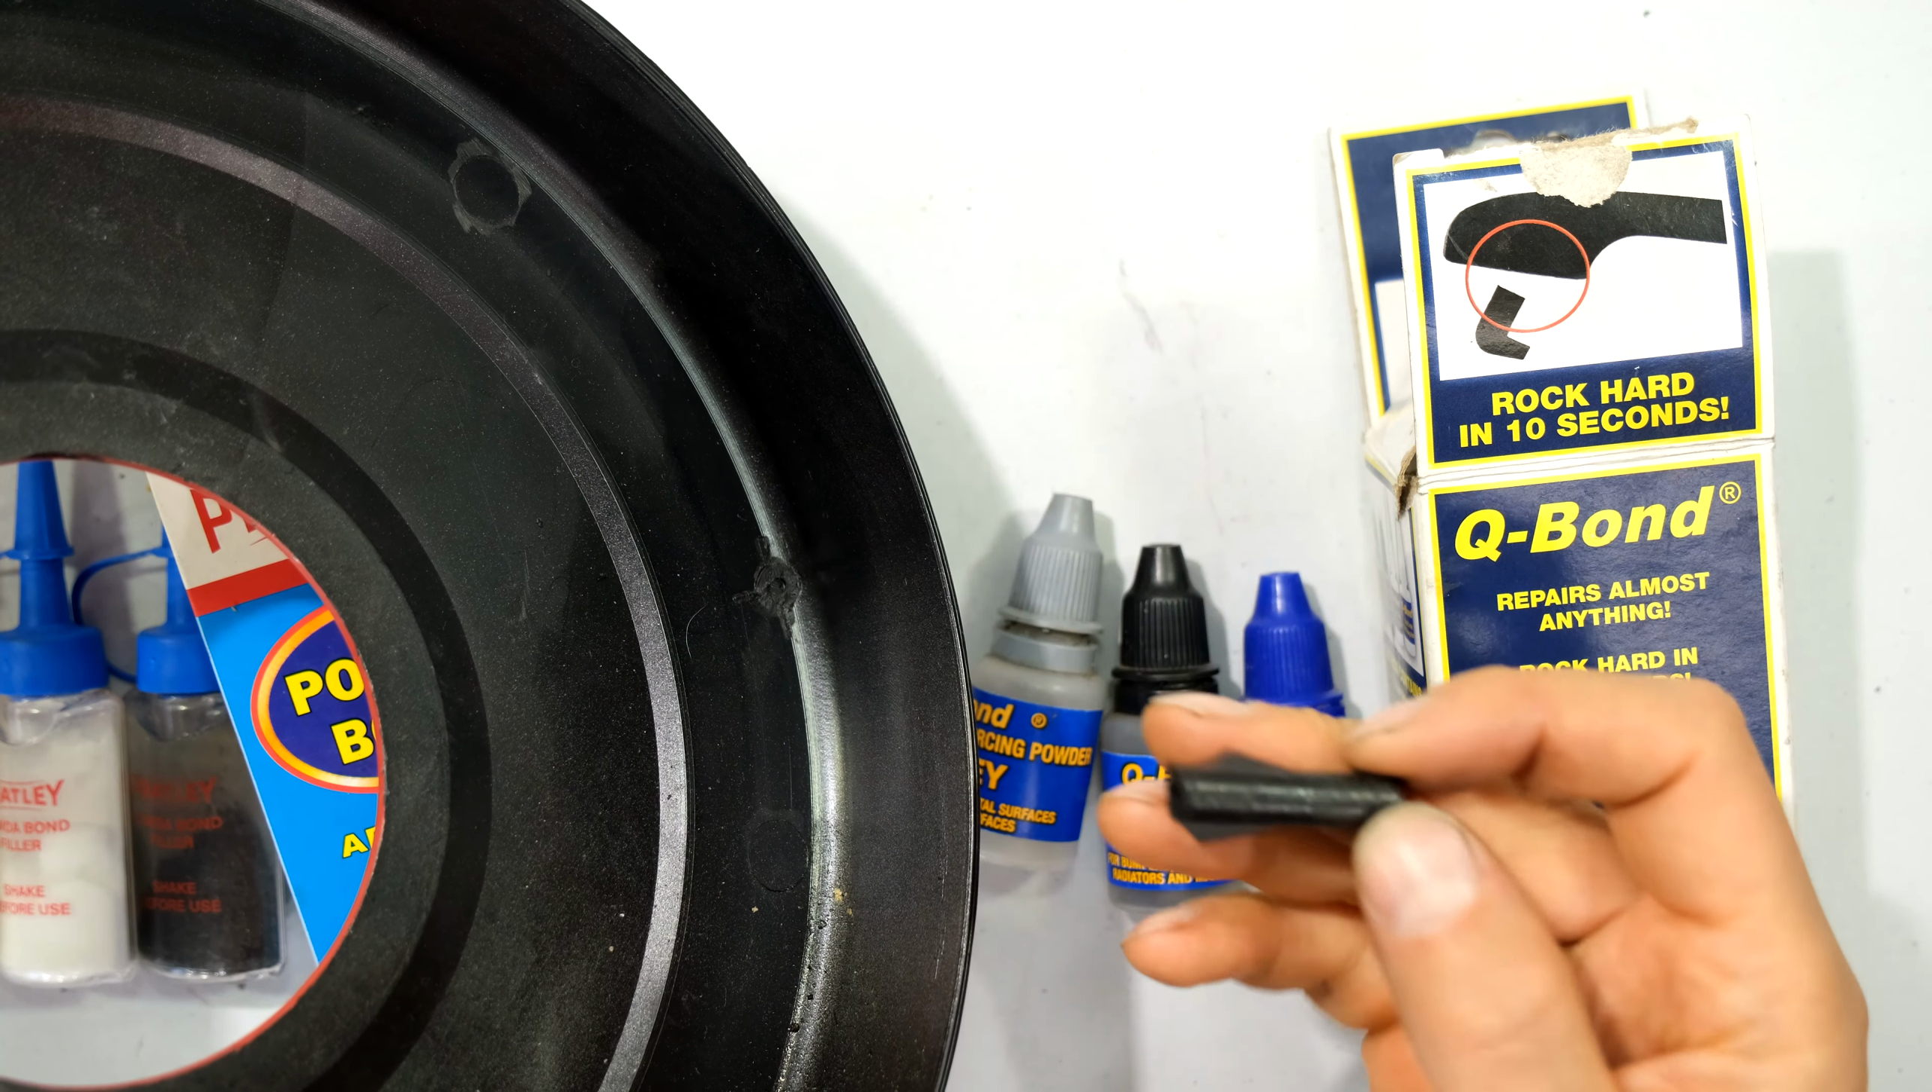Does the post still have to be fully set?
Yes.